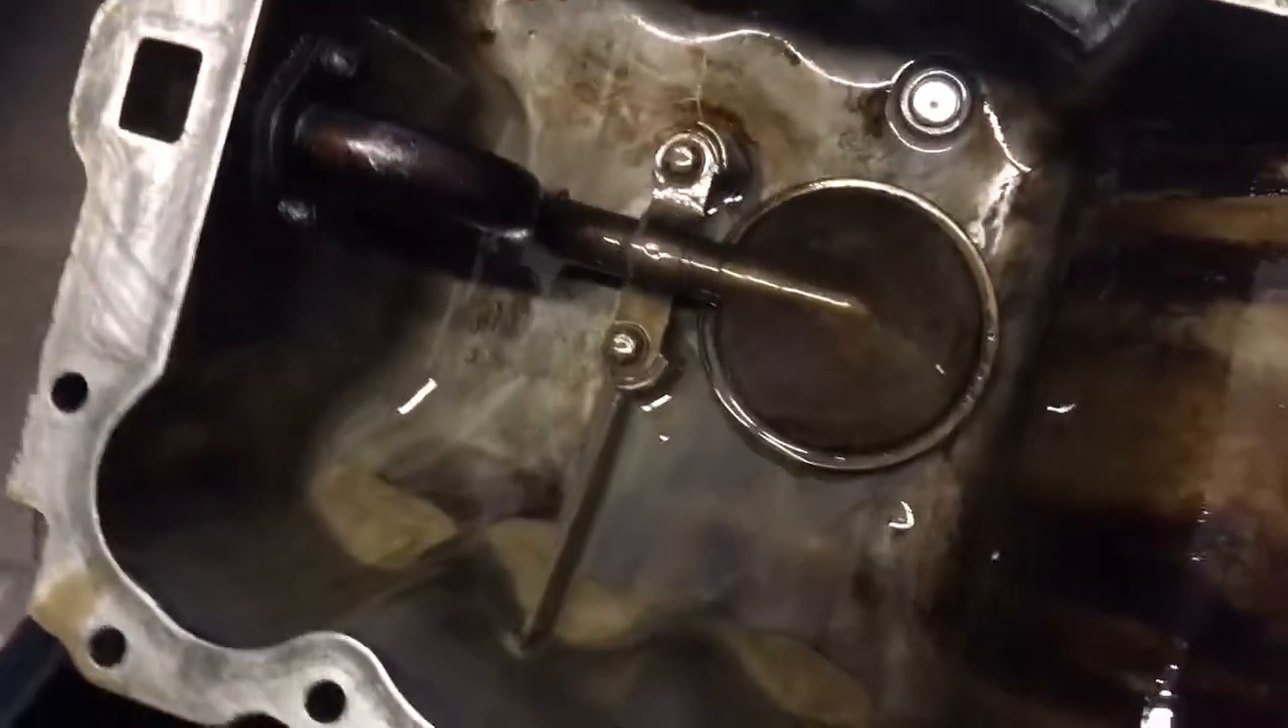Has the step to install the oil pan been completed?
No.